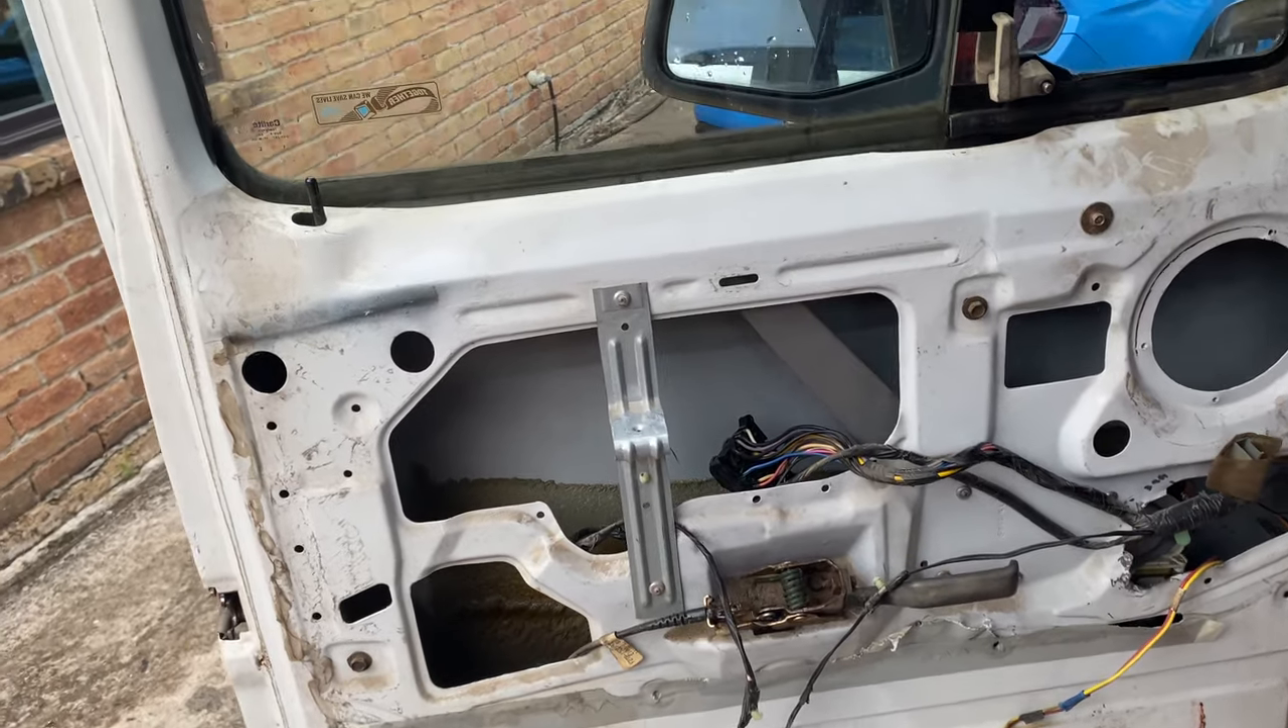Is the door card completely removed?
Yes.